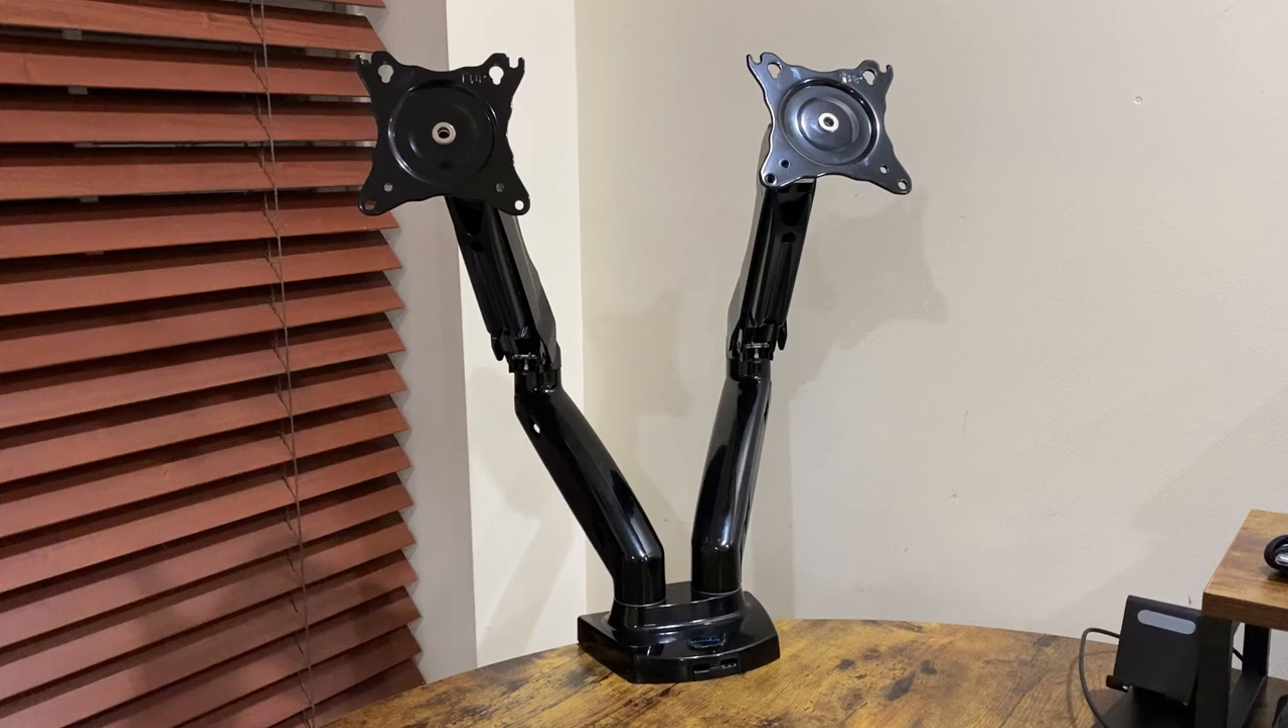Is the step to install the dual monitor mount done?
Yes.